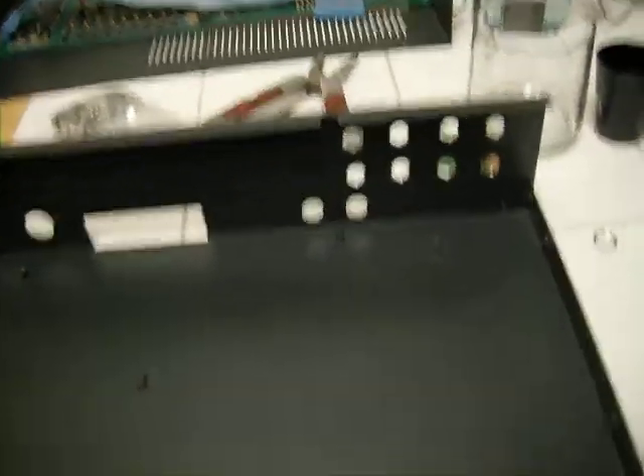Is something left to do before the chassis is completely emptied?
No.